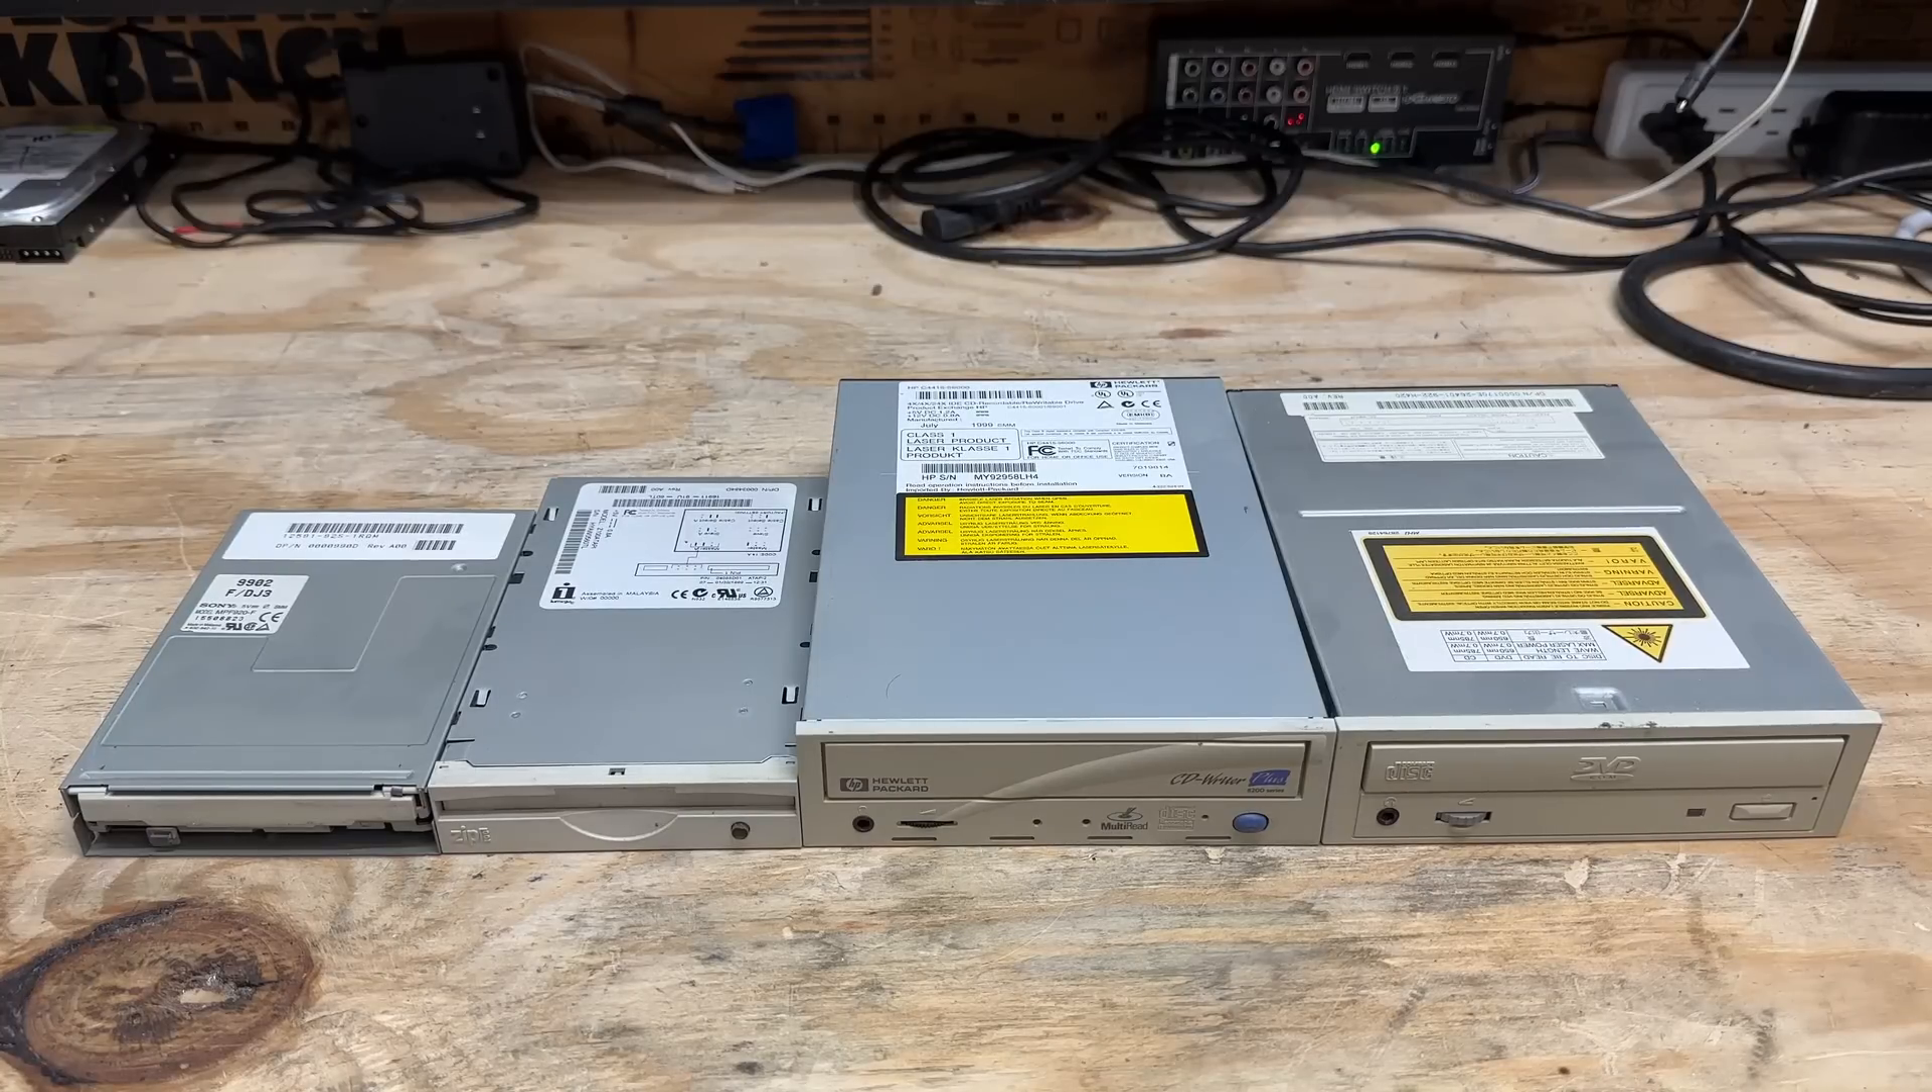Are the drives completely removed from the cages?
Yes.